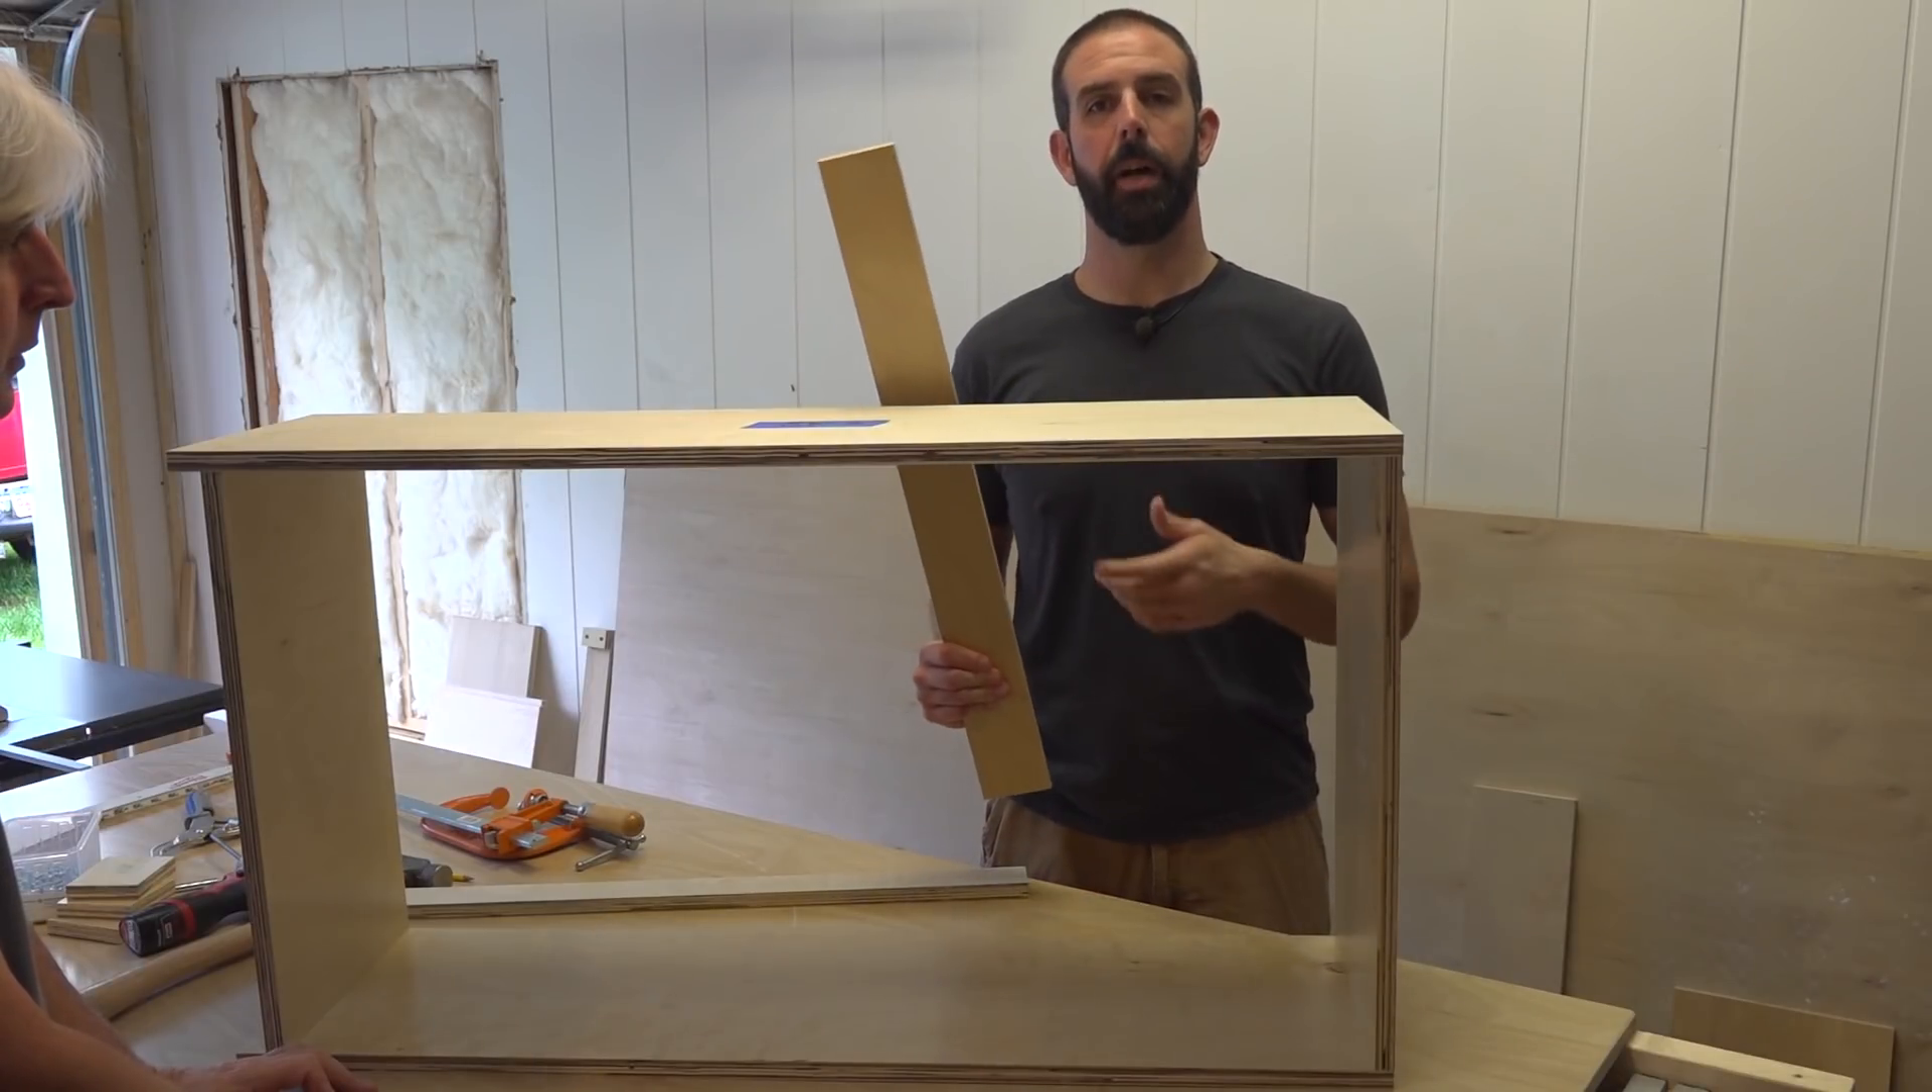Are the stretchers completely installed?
No.